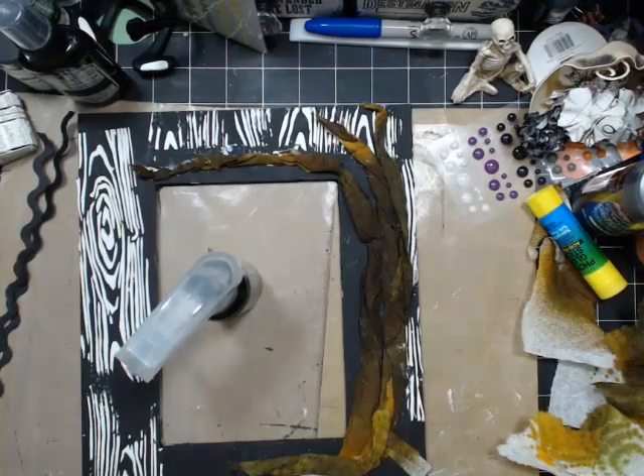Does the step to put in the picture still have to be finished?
Yes.